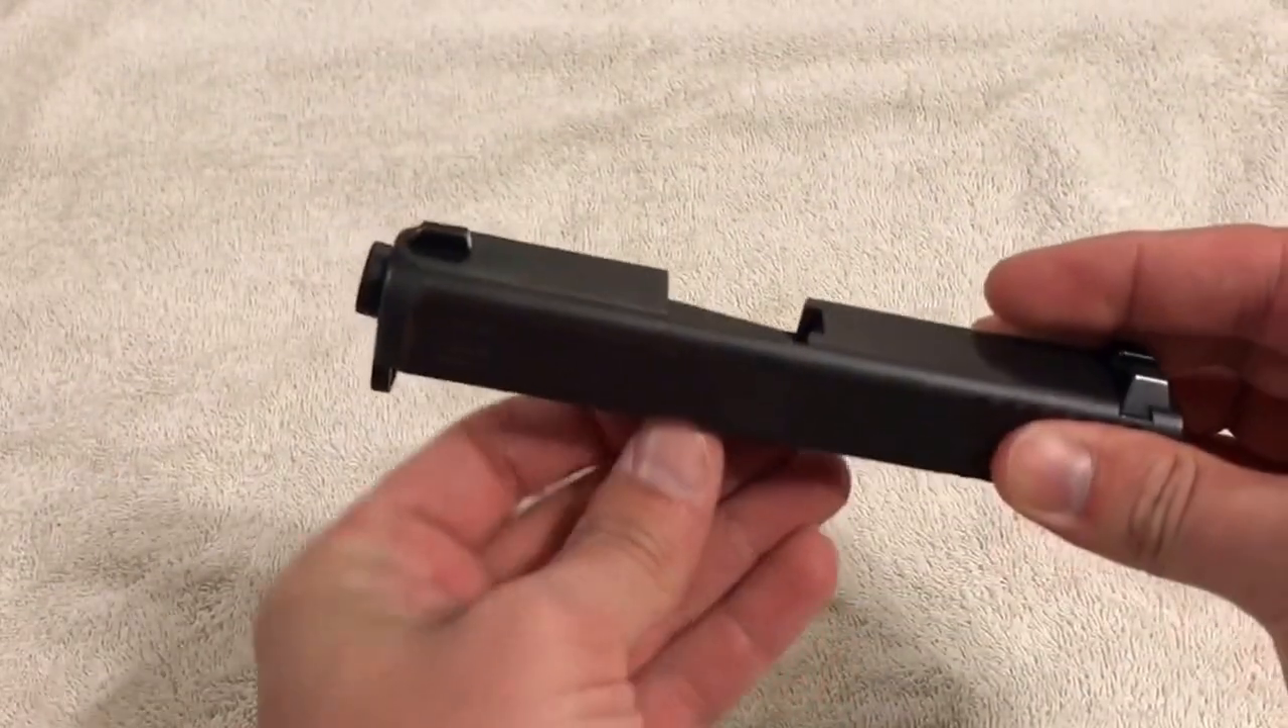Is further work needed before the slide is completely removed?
No.